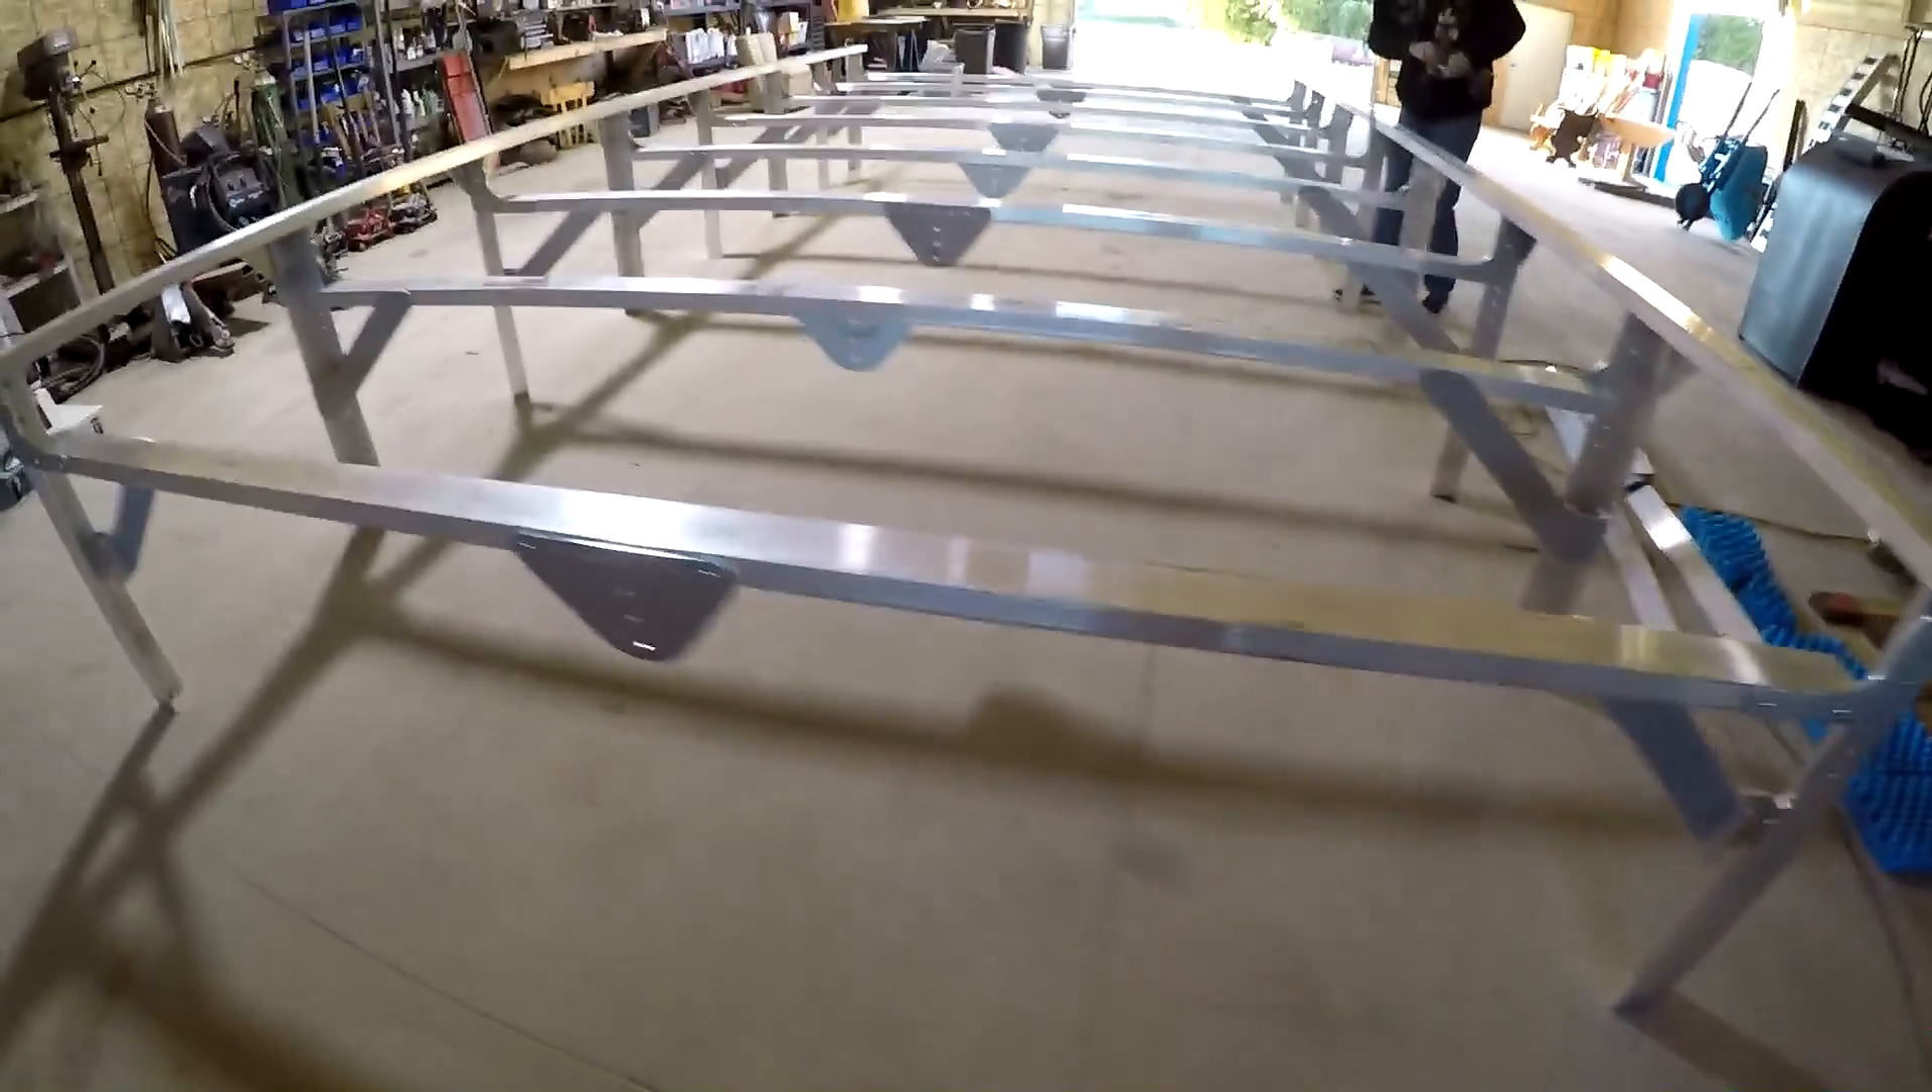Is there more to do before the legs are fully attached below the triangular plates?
Yes.